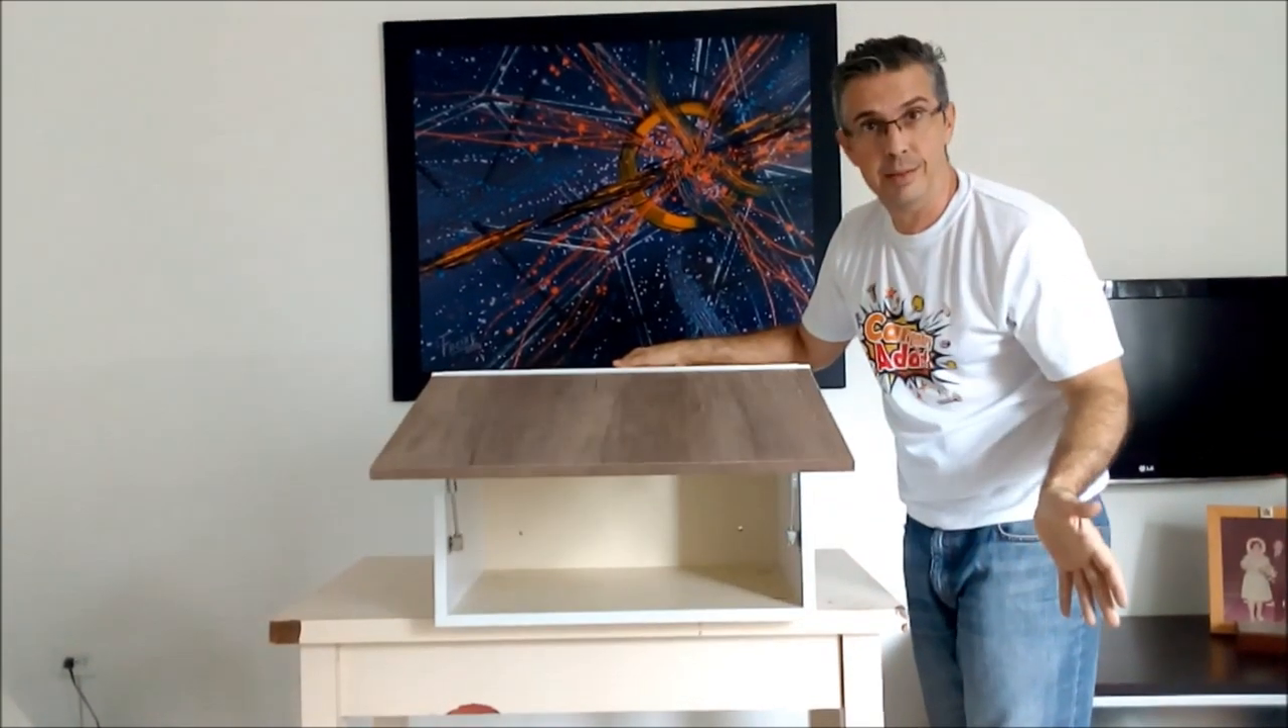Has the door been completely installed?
Yes.